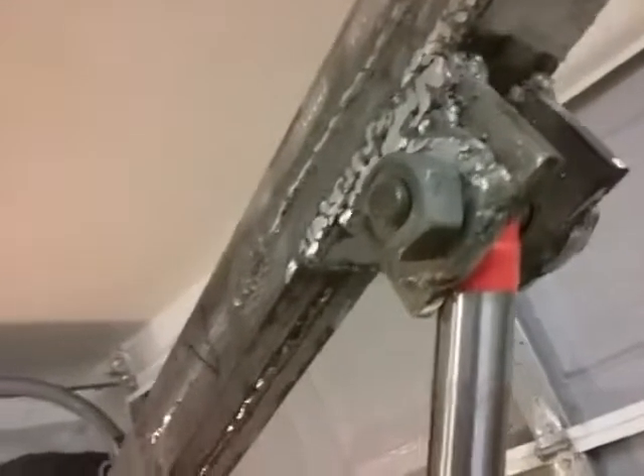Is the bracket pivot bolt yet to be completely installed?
No.